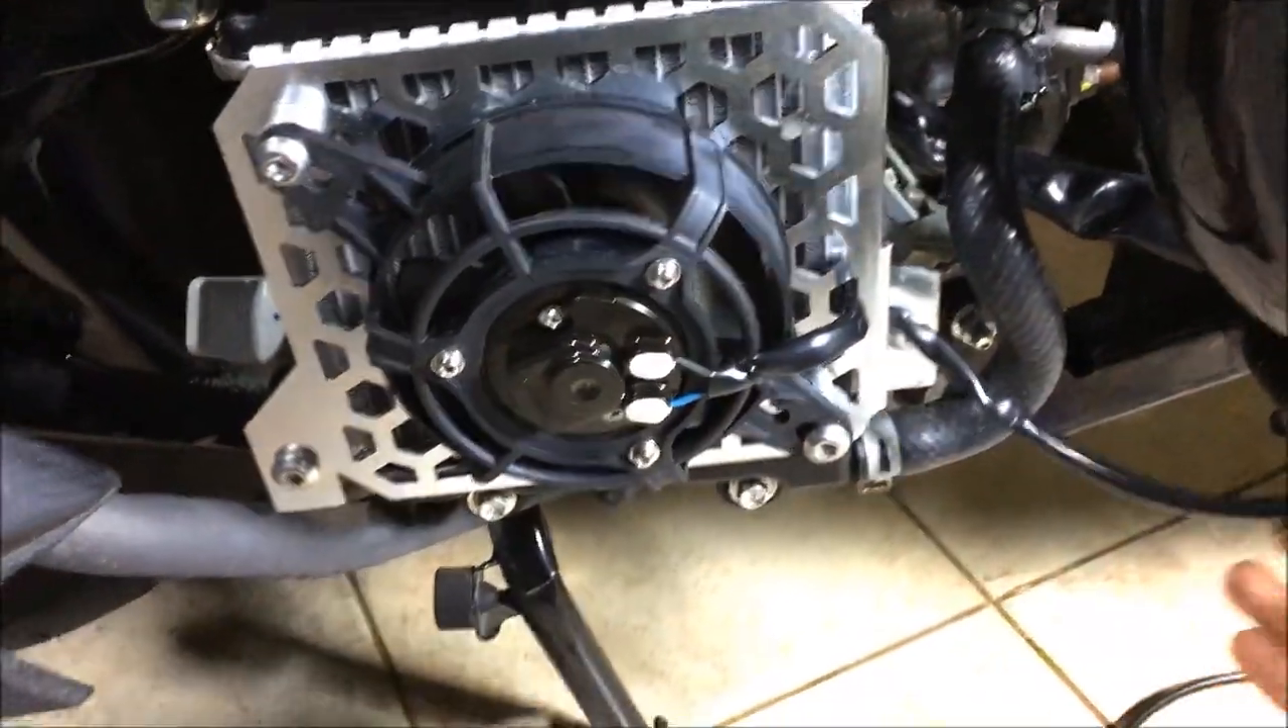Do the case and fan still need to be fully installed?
No.